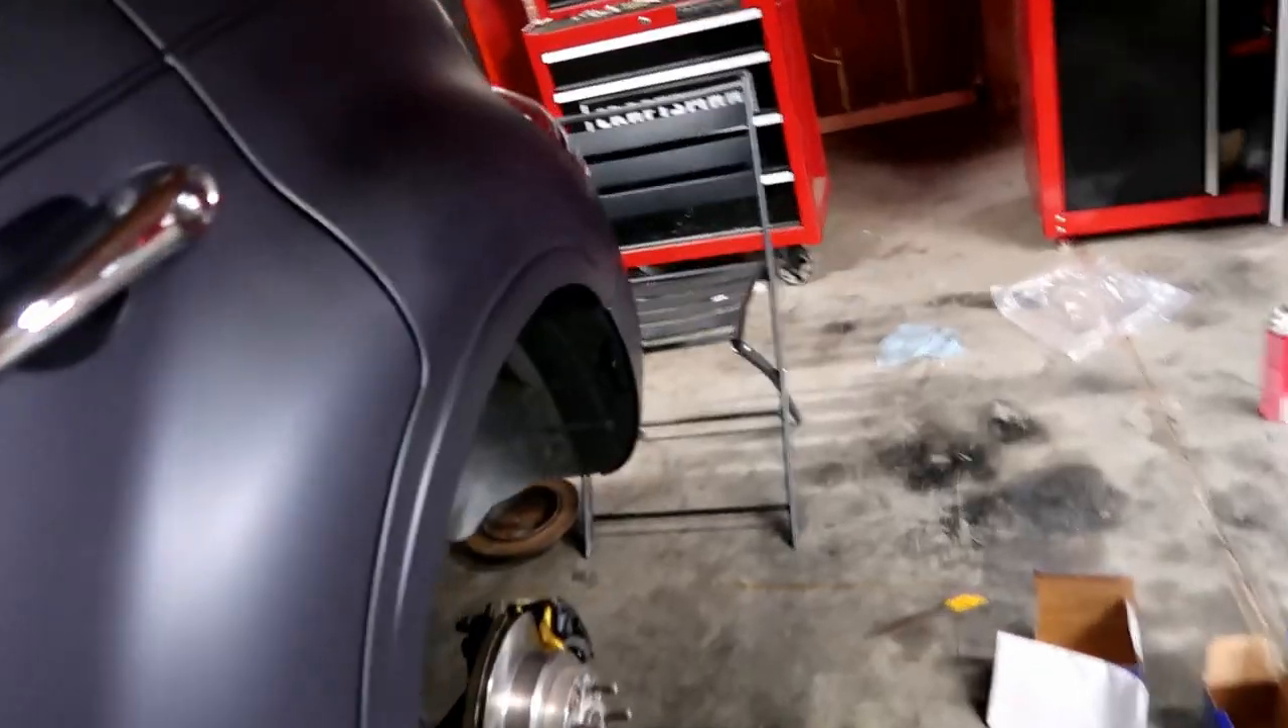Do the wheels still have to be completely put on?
Yes.